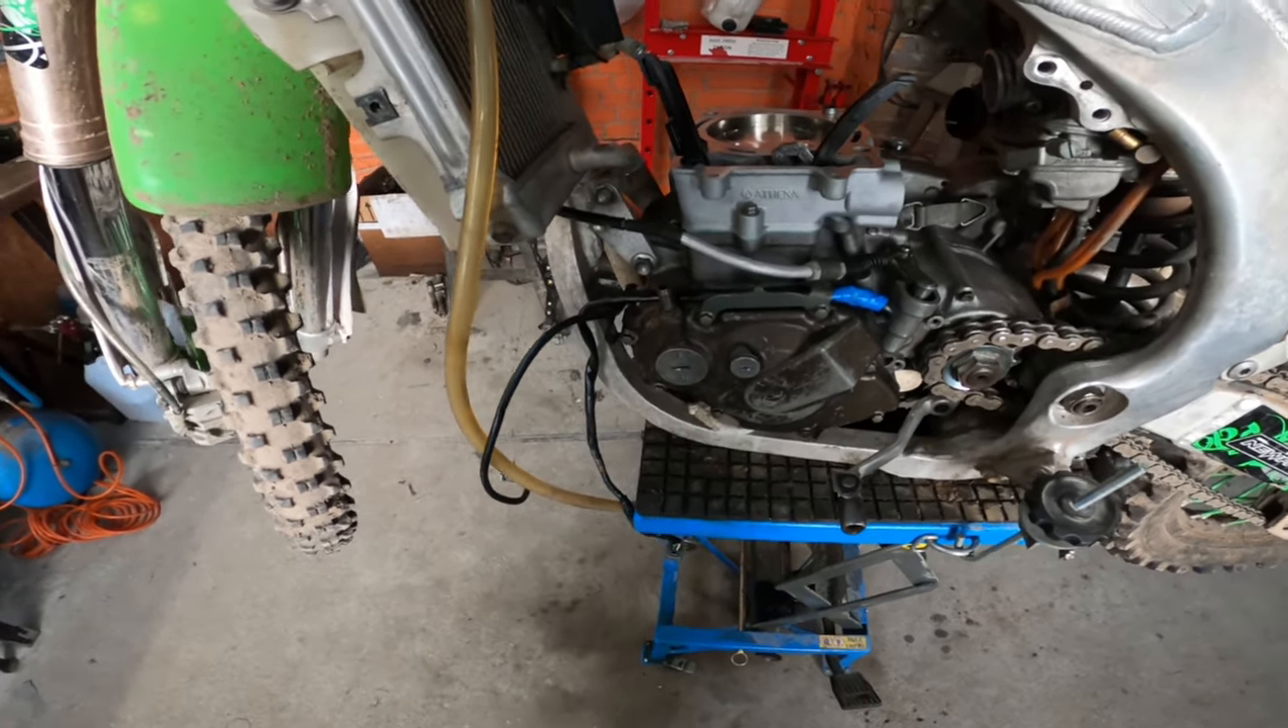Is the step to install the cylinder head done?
No.